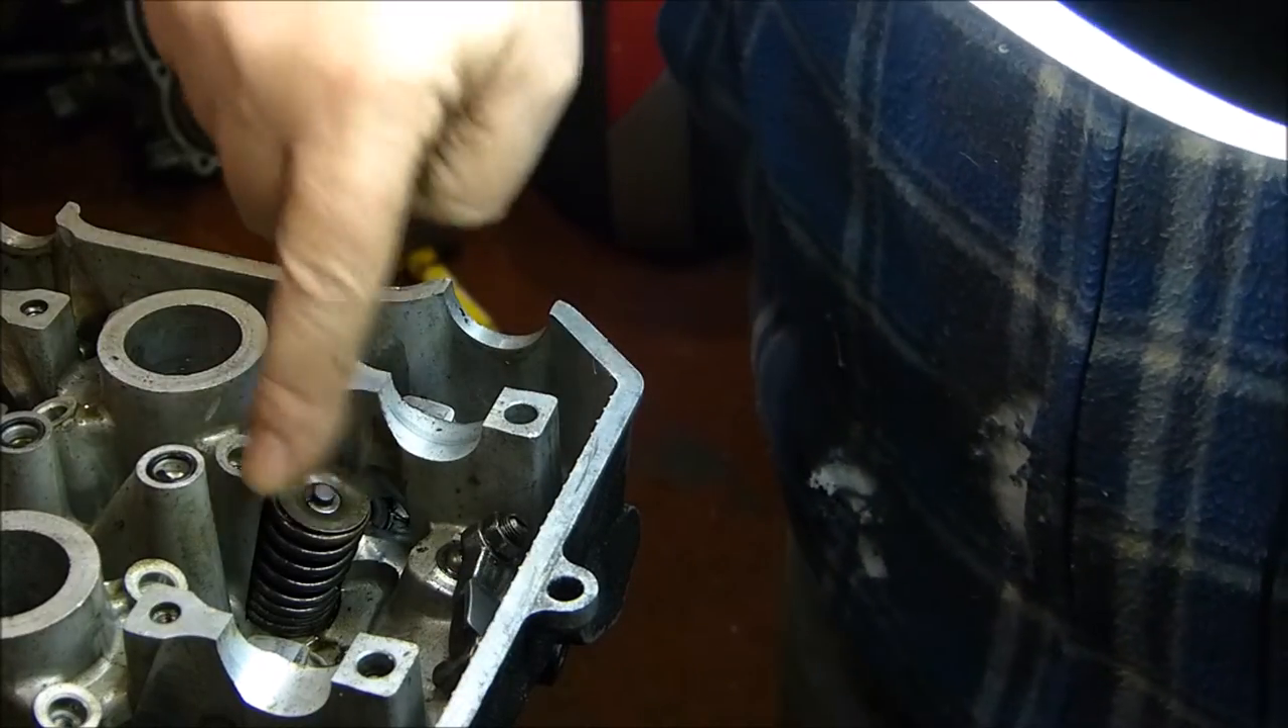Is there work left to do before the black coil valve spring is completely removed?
Yes.